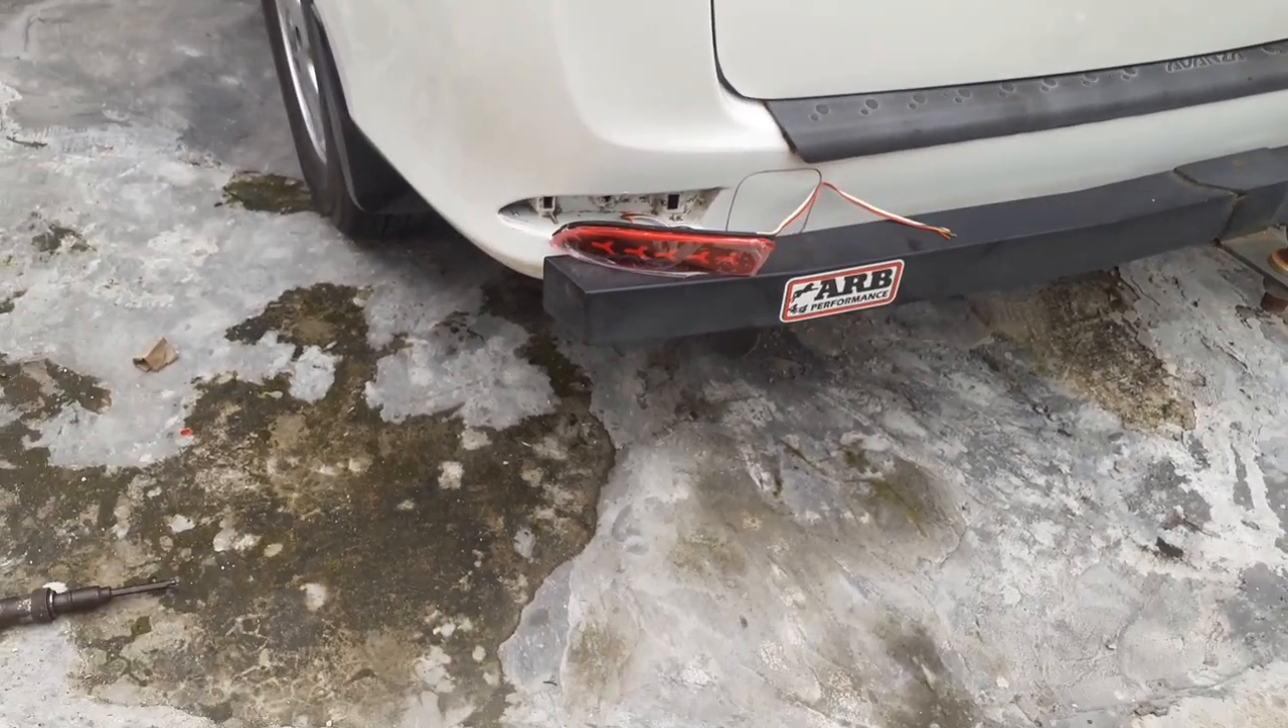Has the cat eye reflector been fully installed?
No.